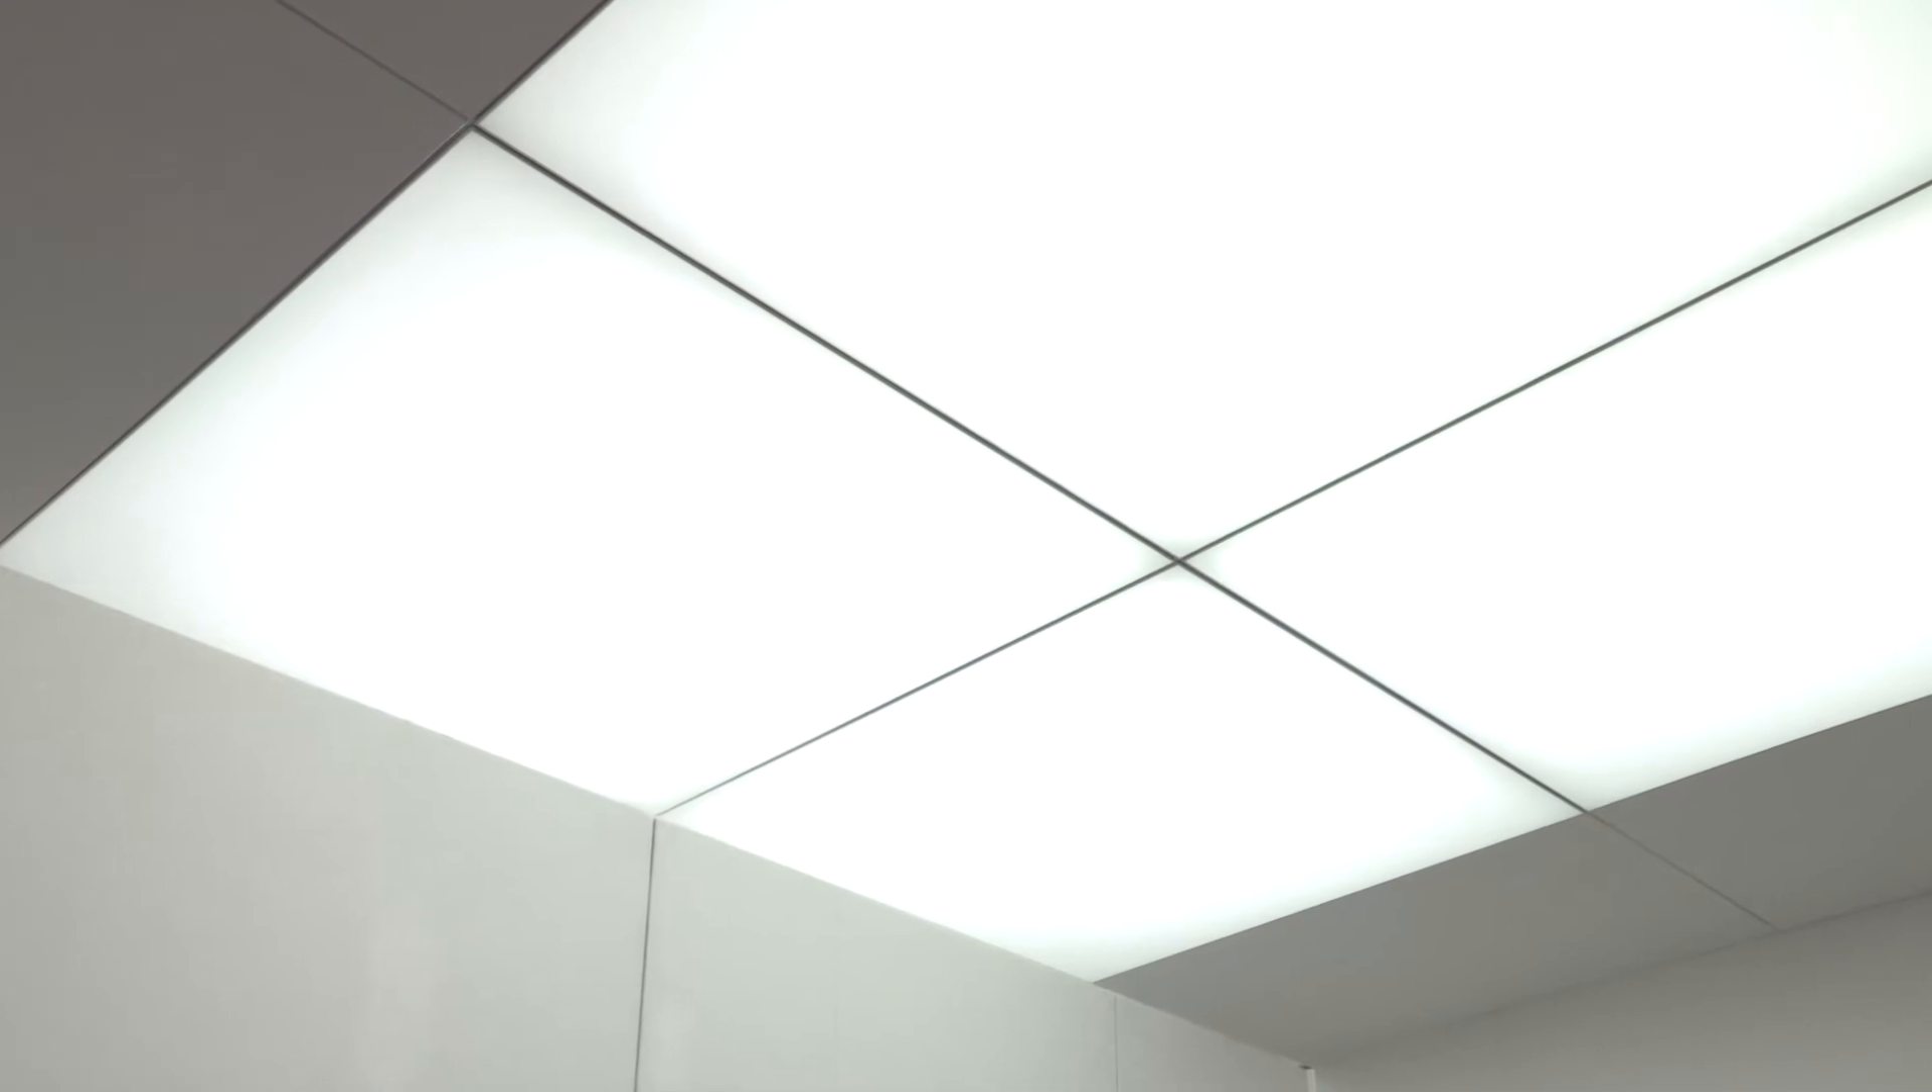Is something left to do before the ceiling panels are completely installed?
No.